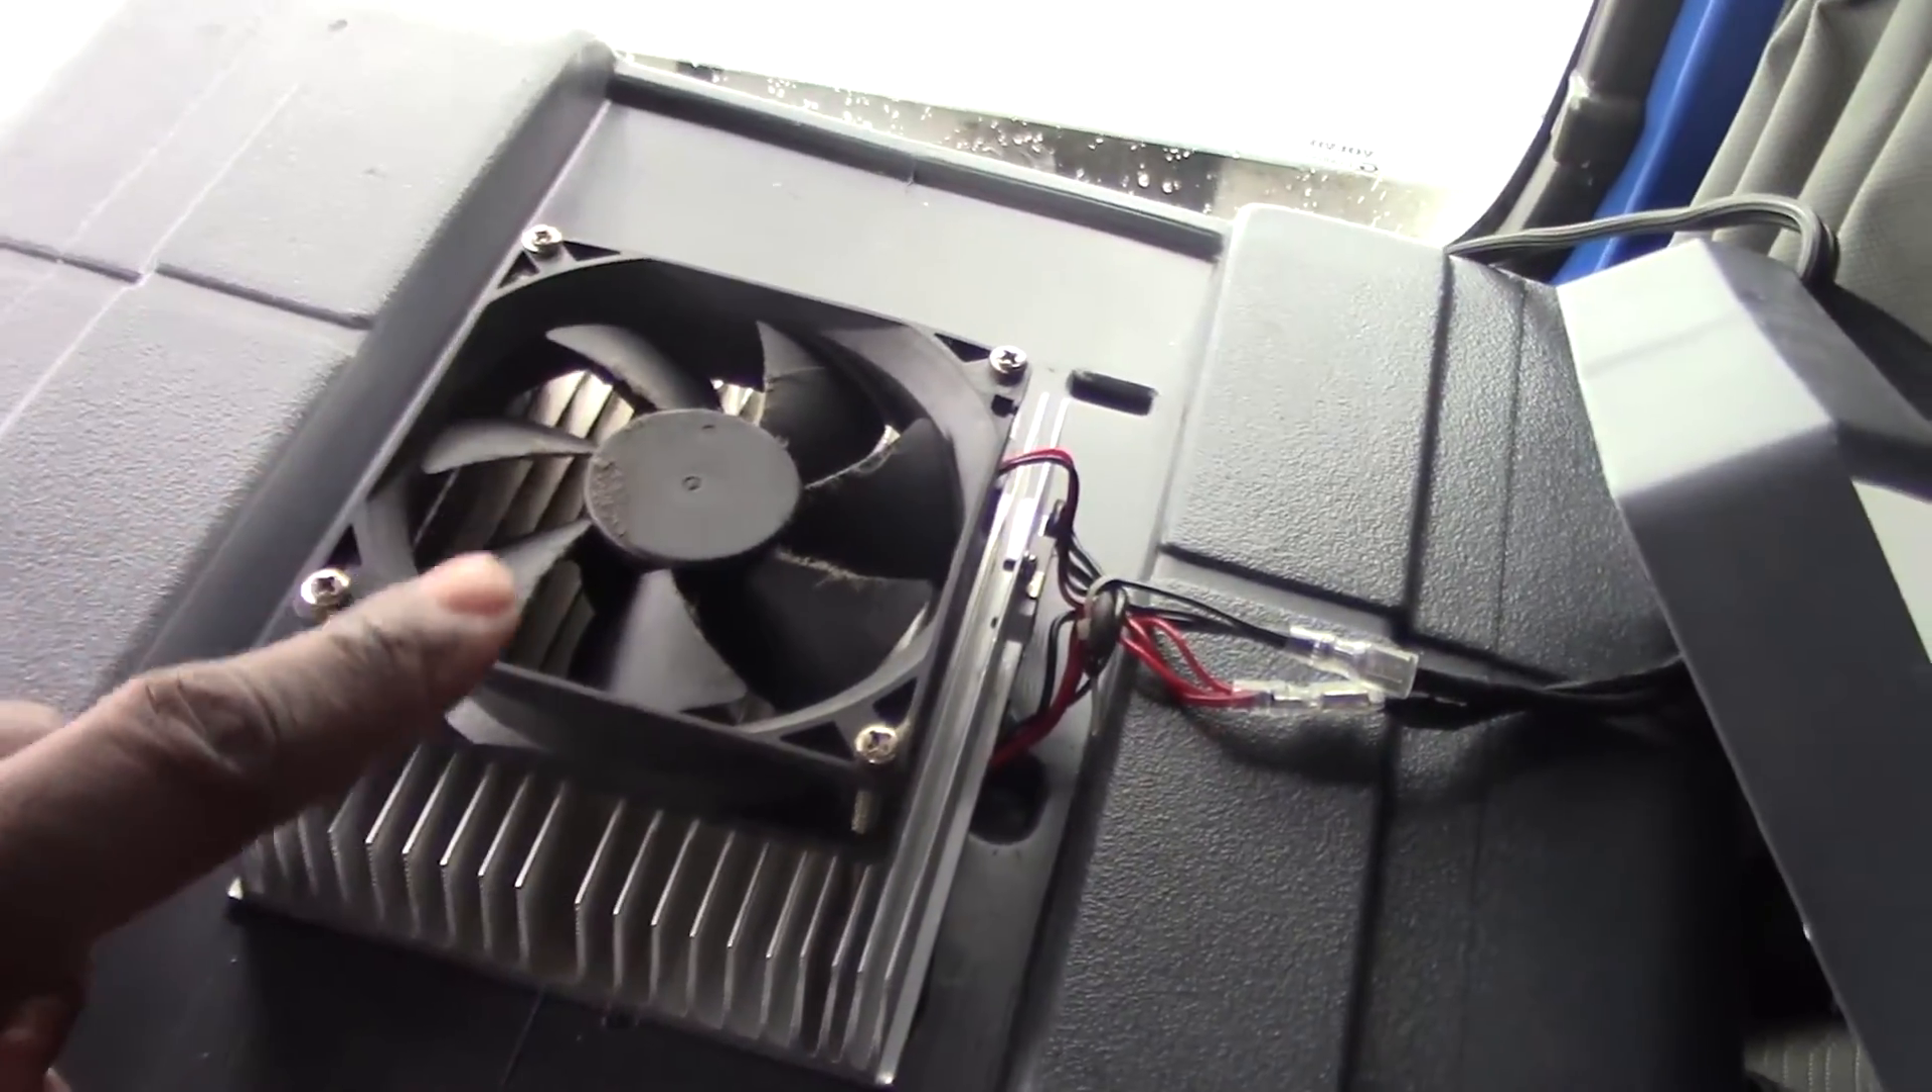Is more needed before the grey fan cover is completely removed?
No.